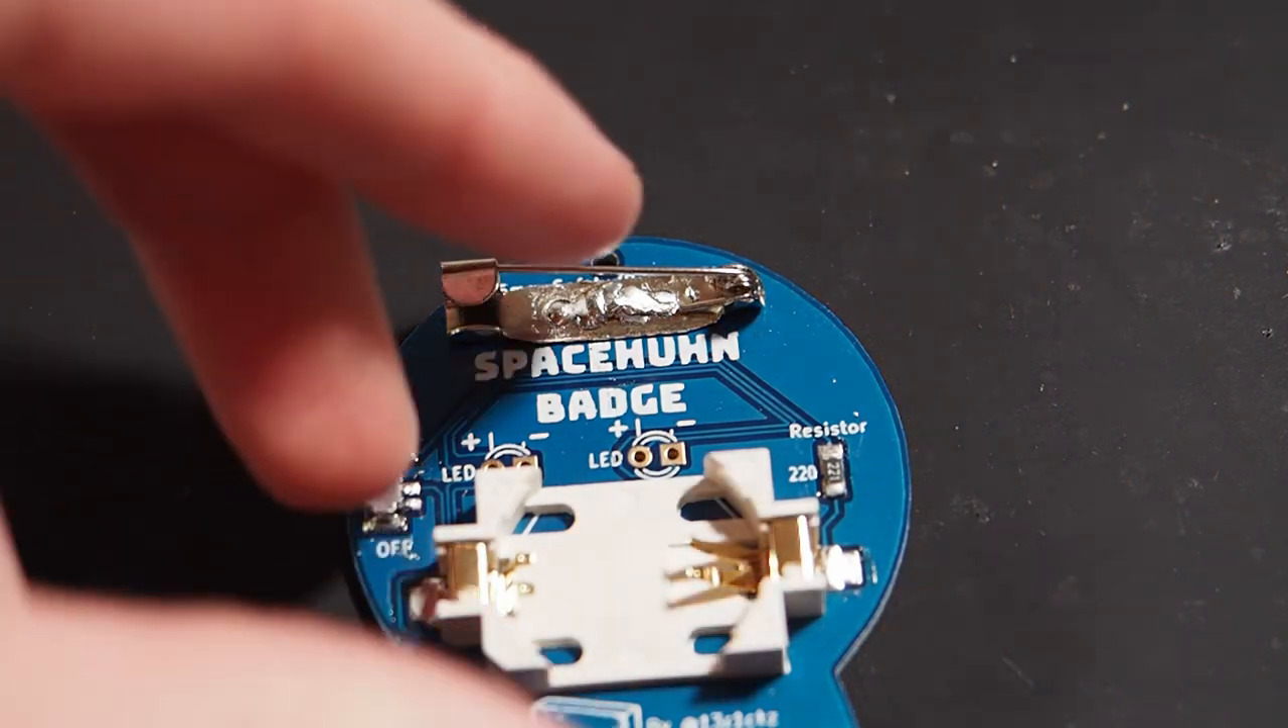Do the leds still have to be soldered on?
Yes.